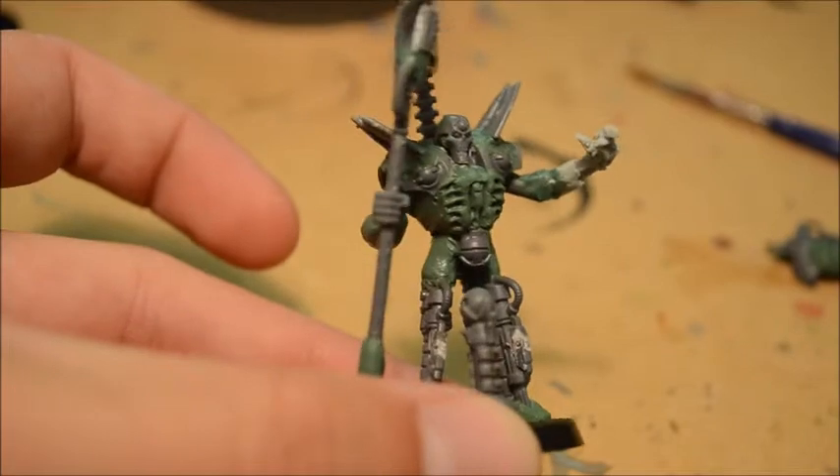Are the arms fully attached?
Yes.